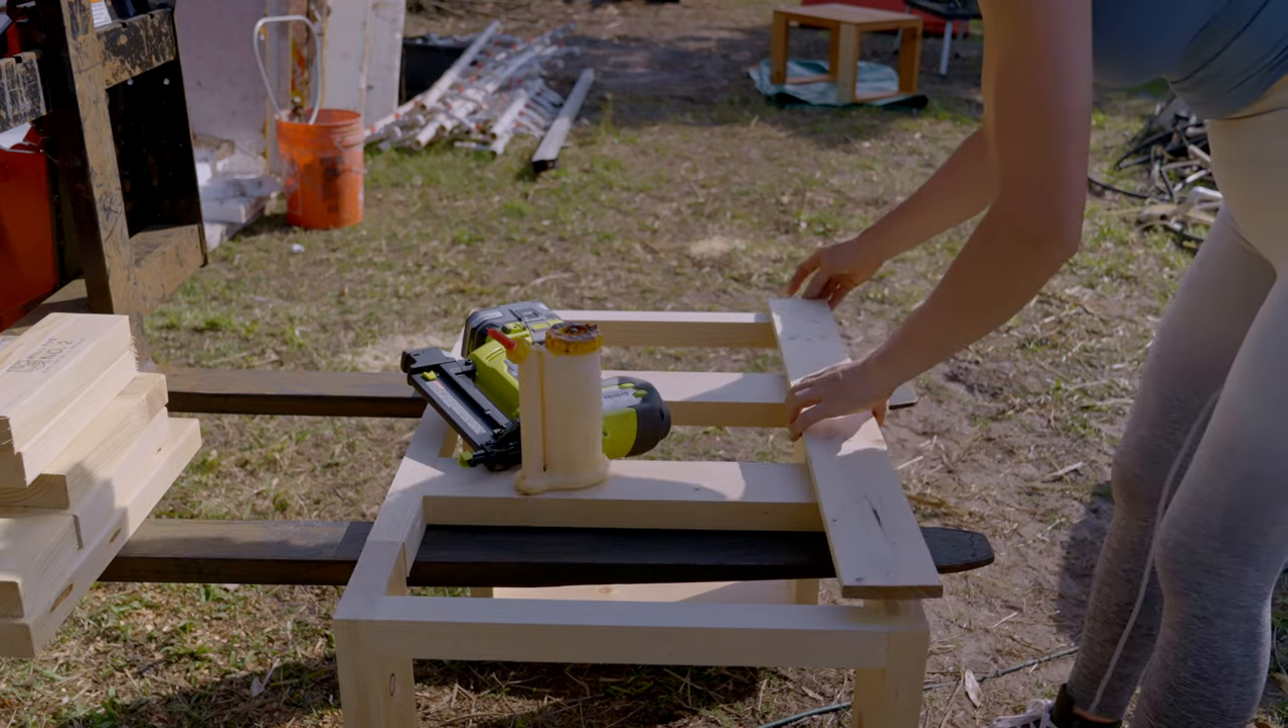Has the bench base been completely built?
Yes.